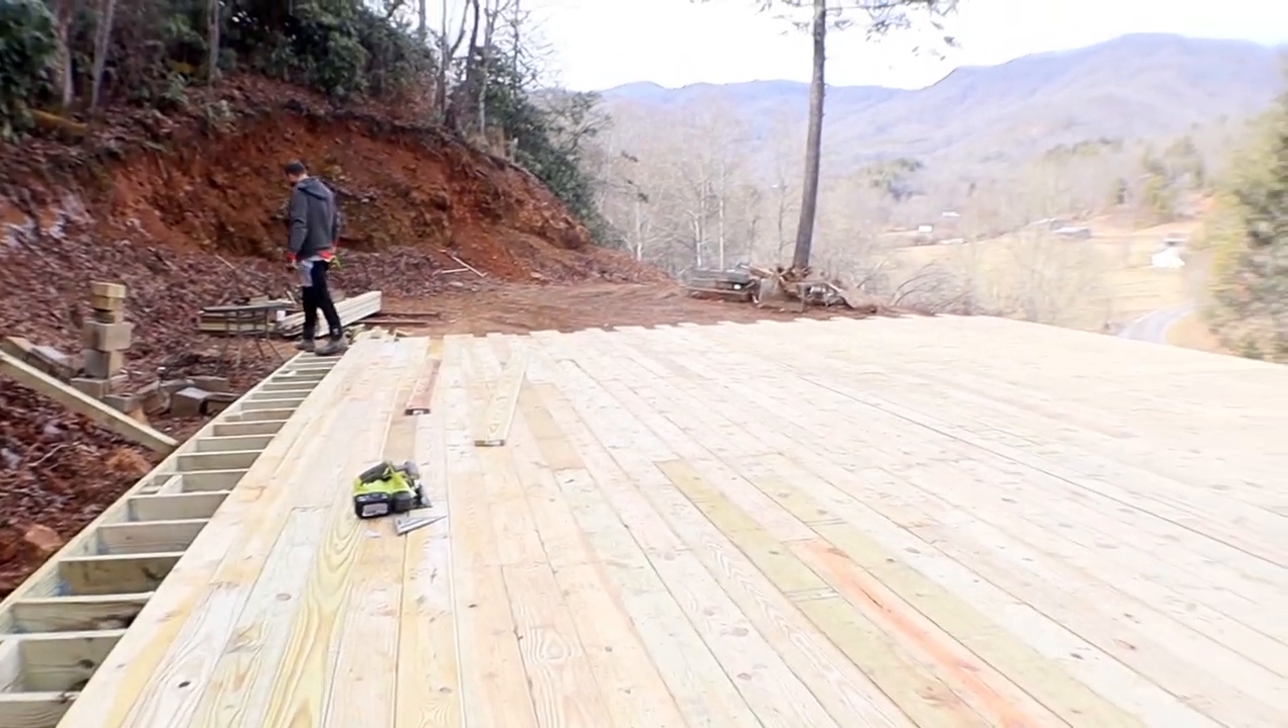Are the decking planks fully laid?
No.